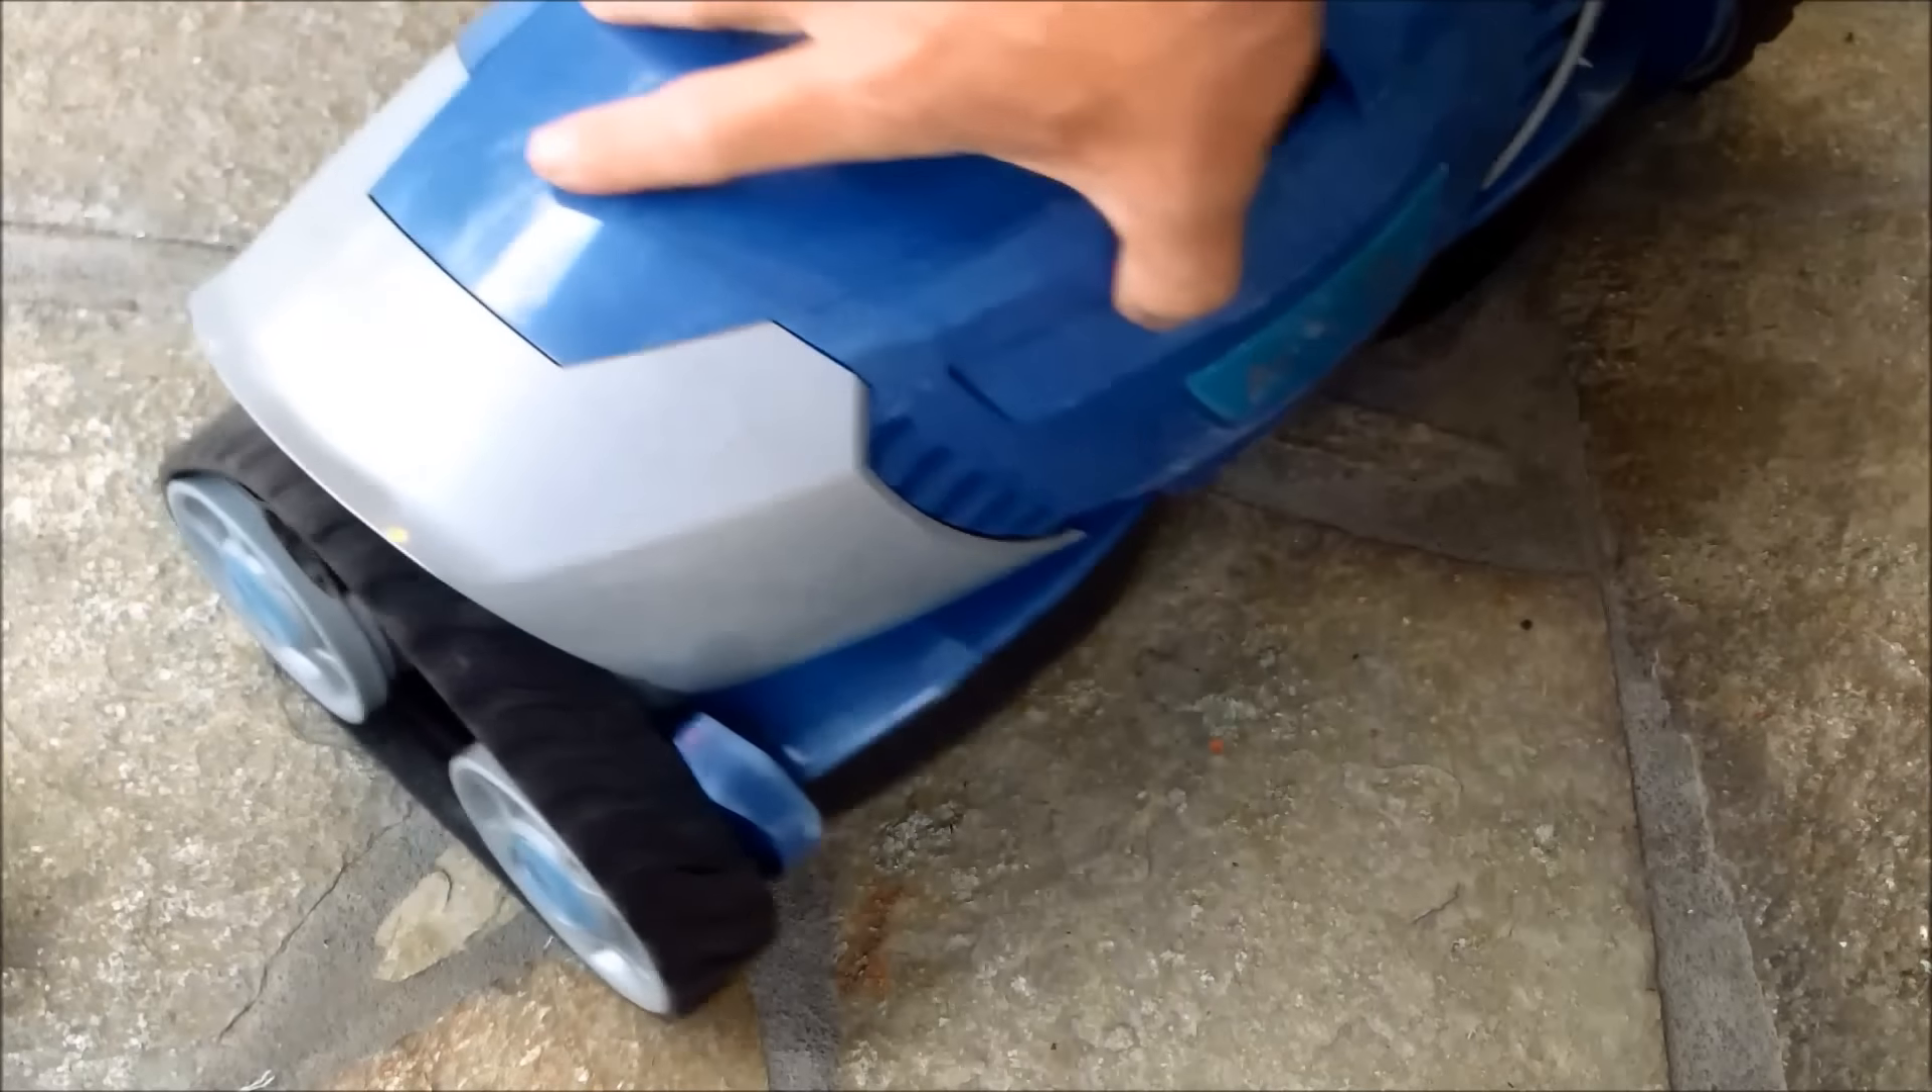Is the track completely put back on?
Yes.